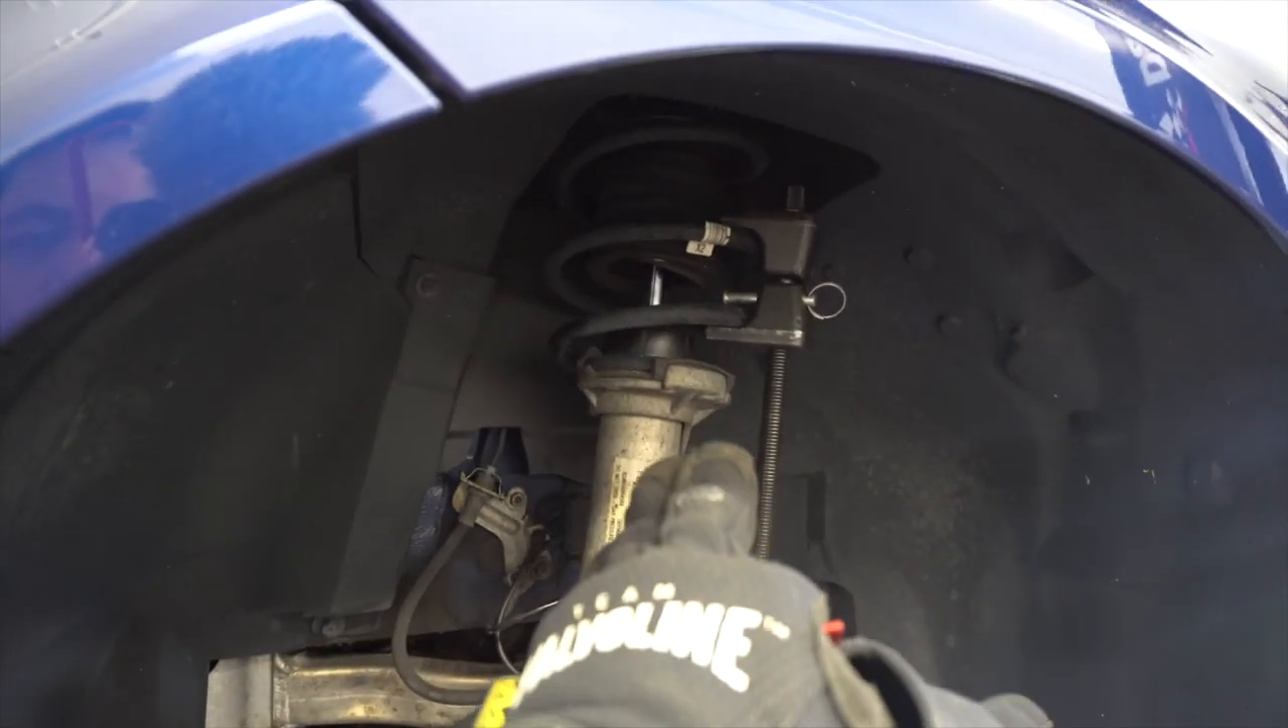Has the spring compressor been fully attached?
Yes.